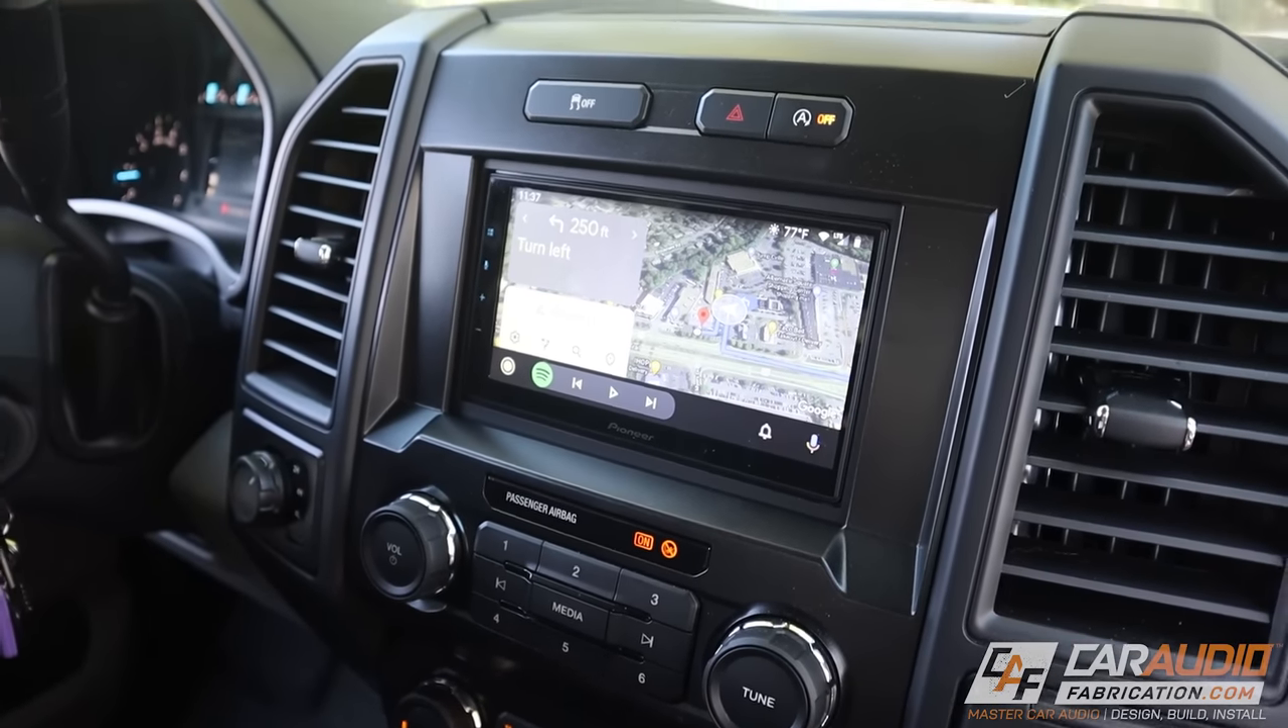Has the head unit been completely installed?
Yes.